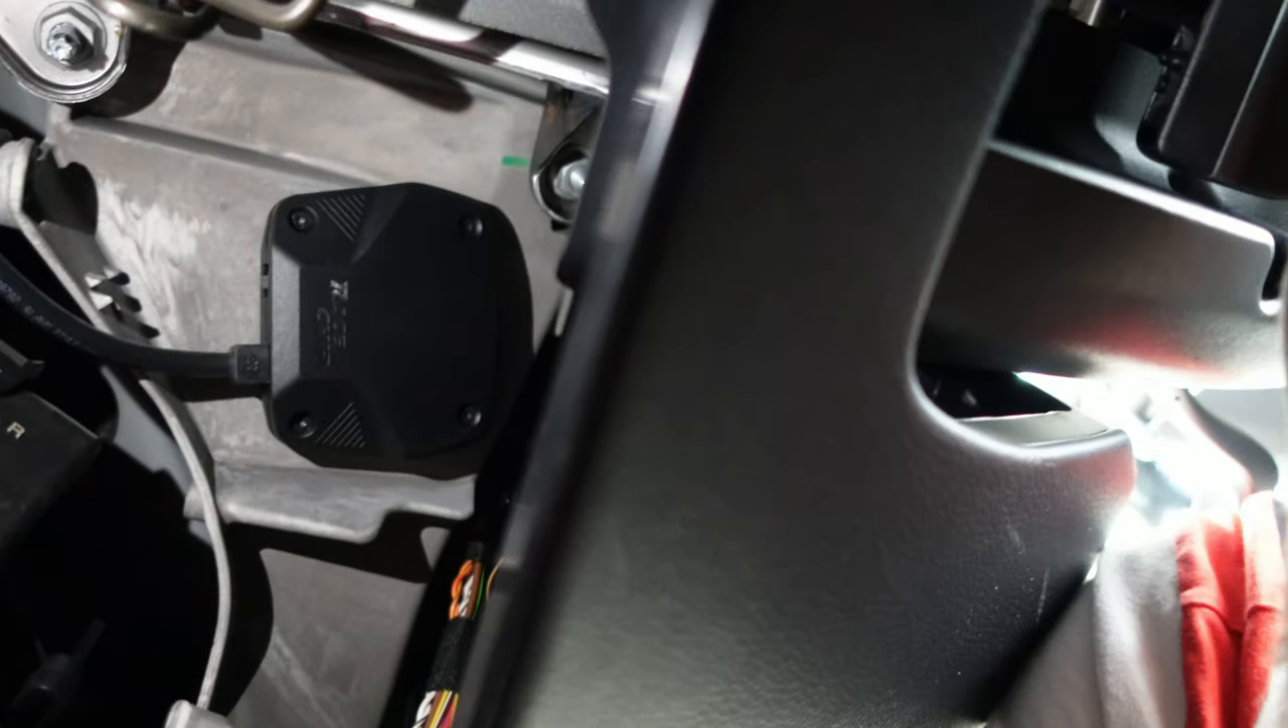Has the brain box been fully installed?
Yes.